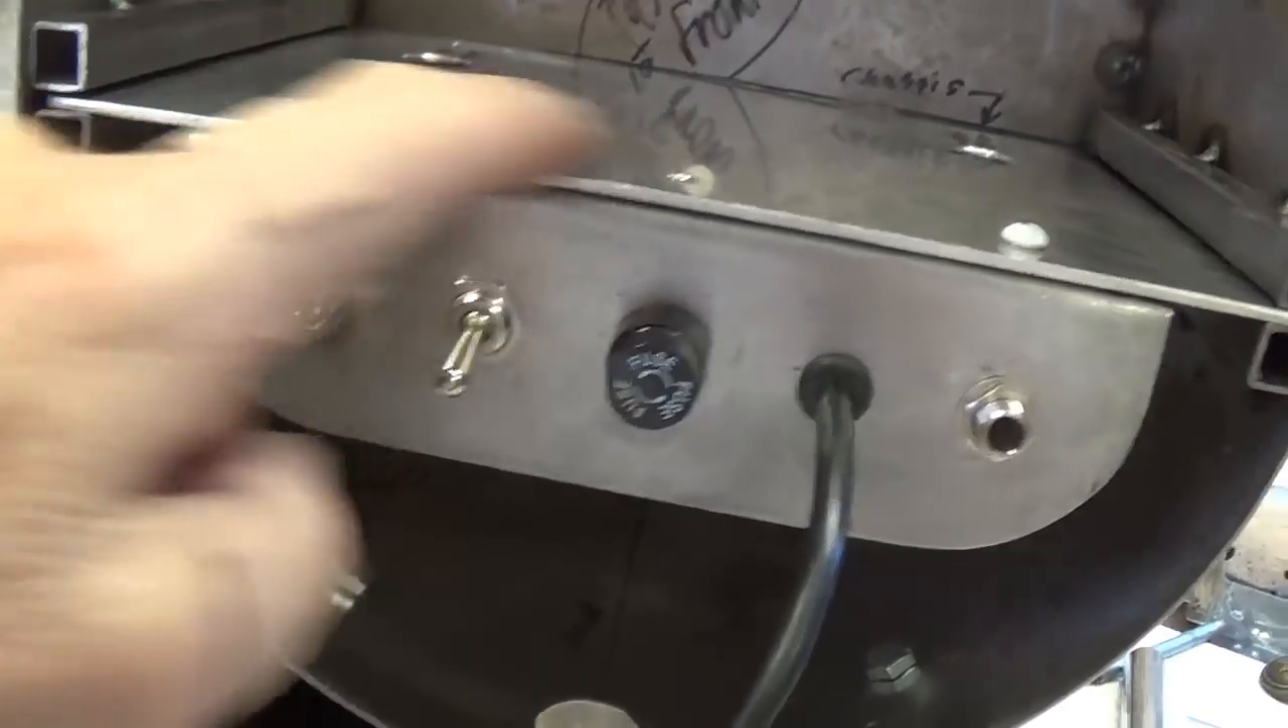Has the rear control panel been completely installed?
Yes.